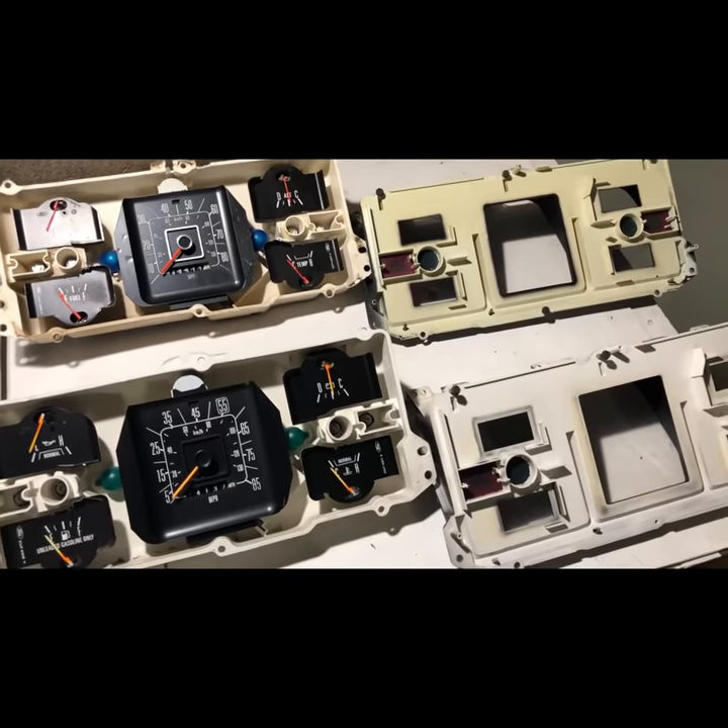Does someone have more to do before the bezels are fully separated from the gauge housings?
No.